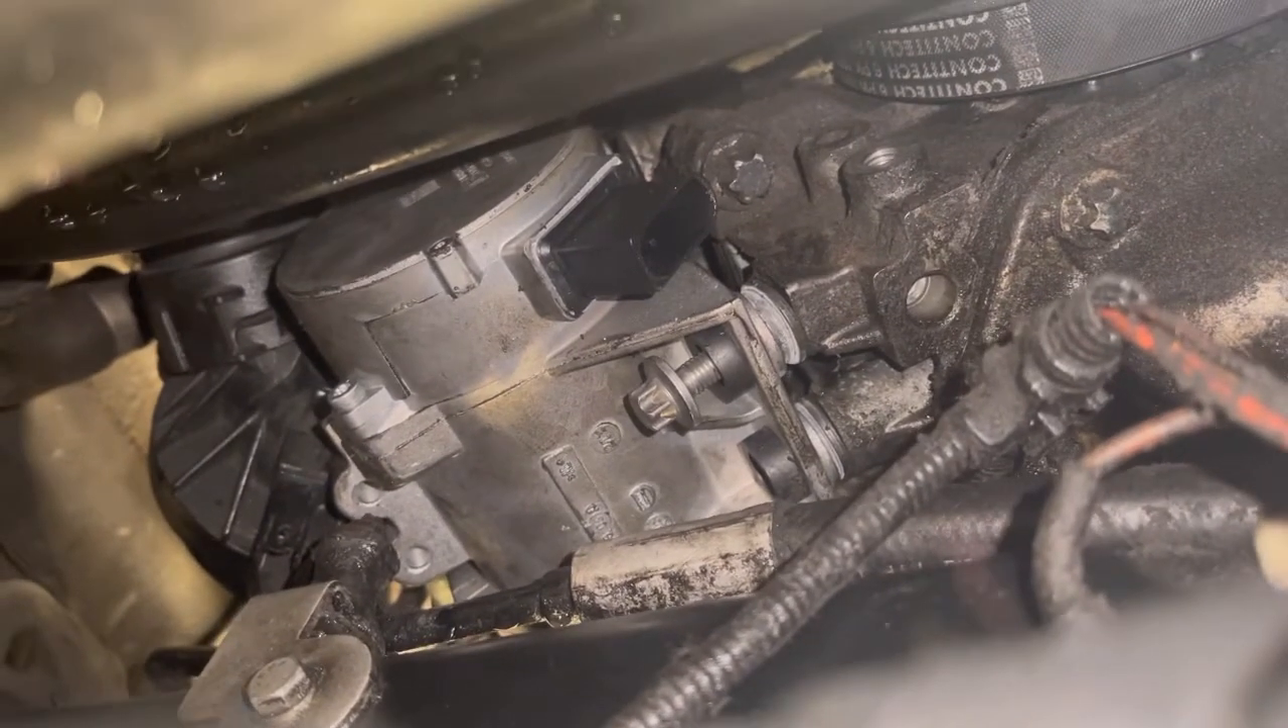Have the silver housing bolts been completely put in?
No.